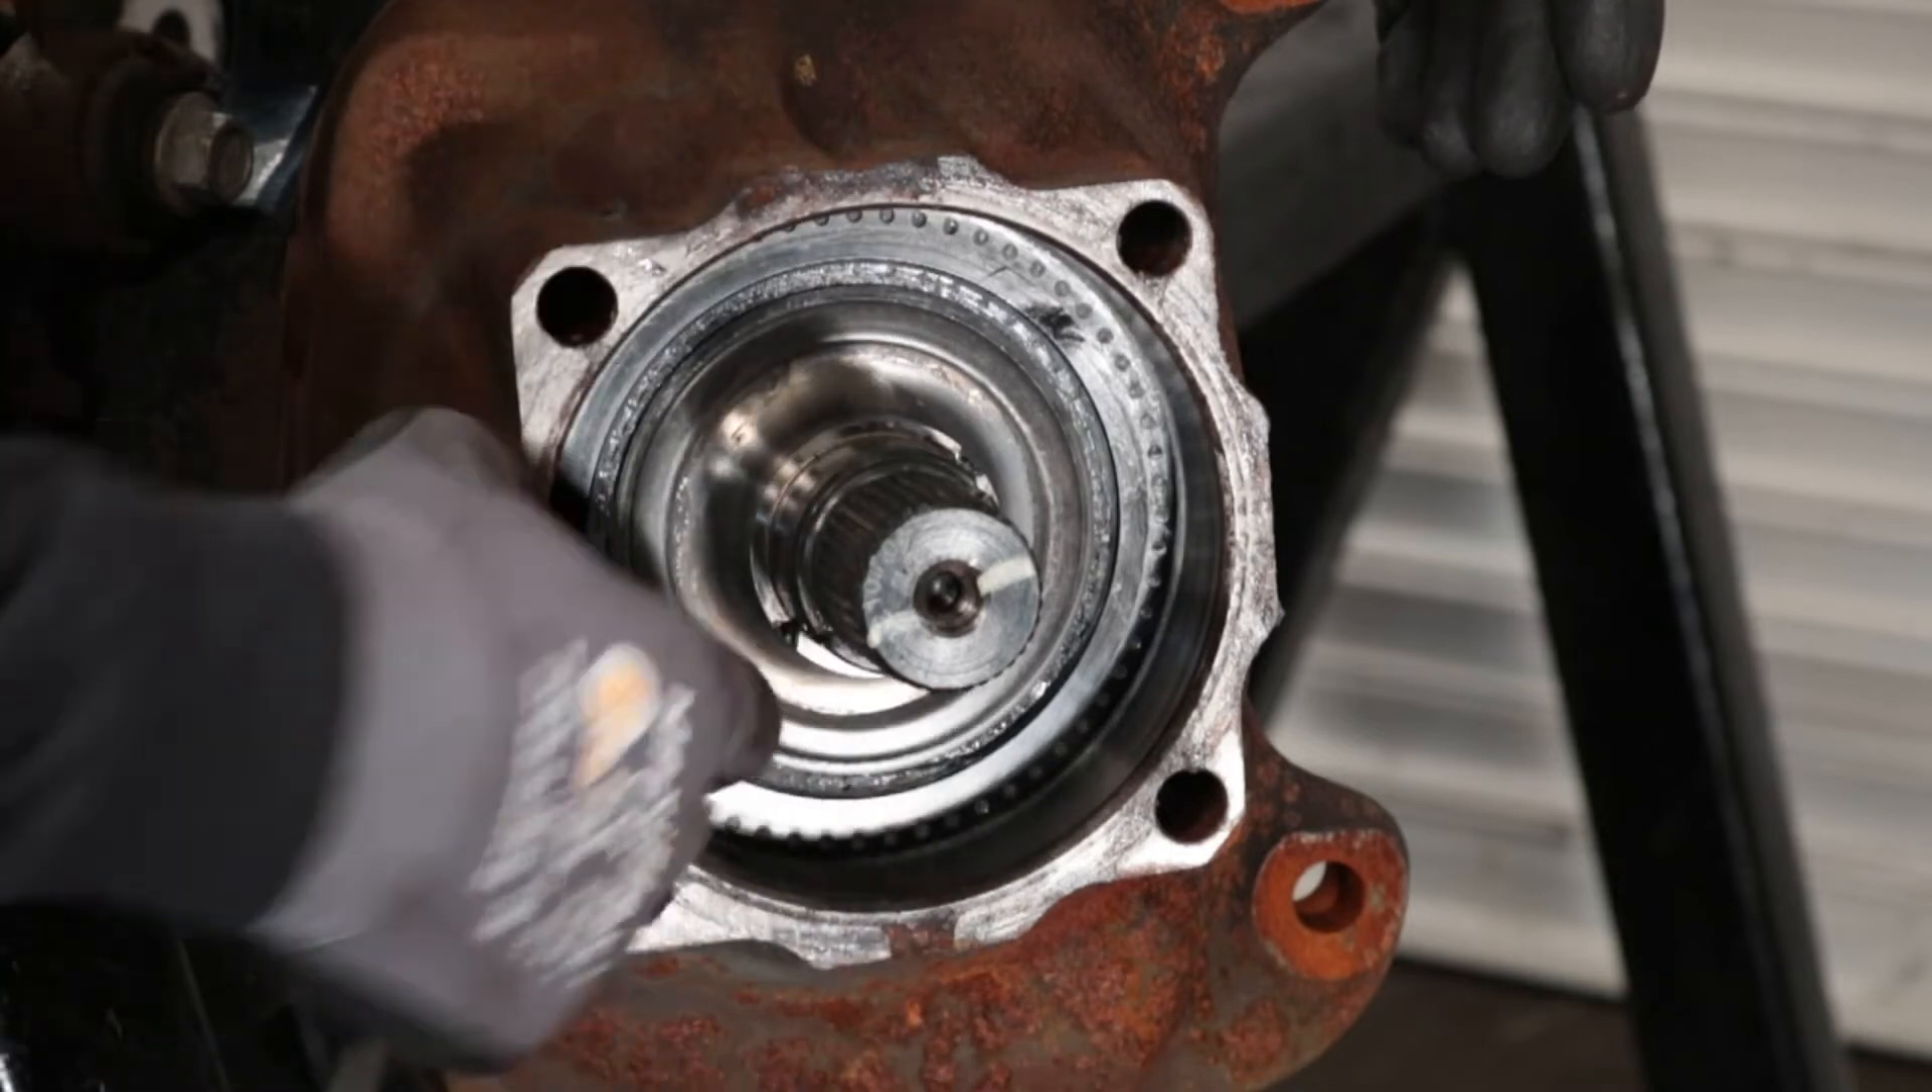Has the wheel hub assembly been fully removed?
Yes.